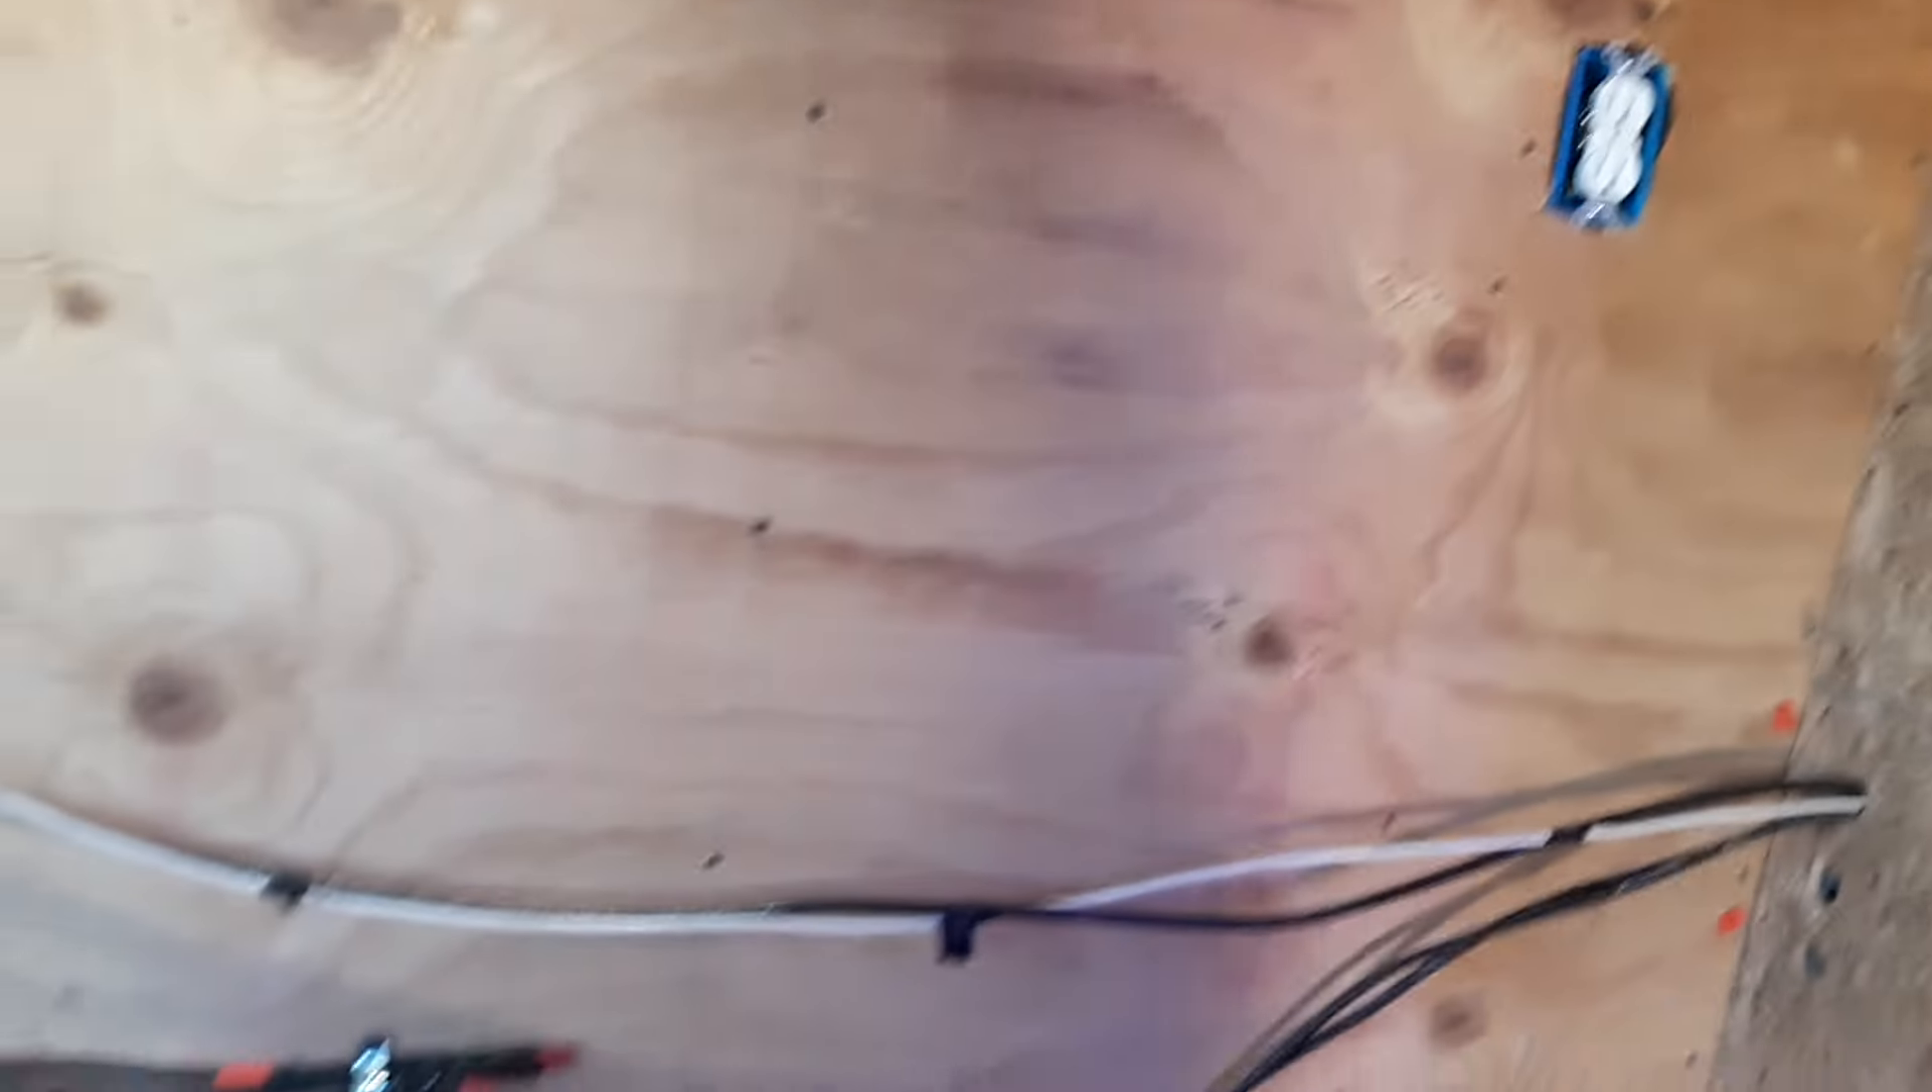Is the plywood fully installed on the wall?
Yes.